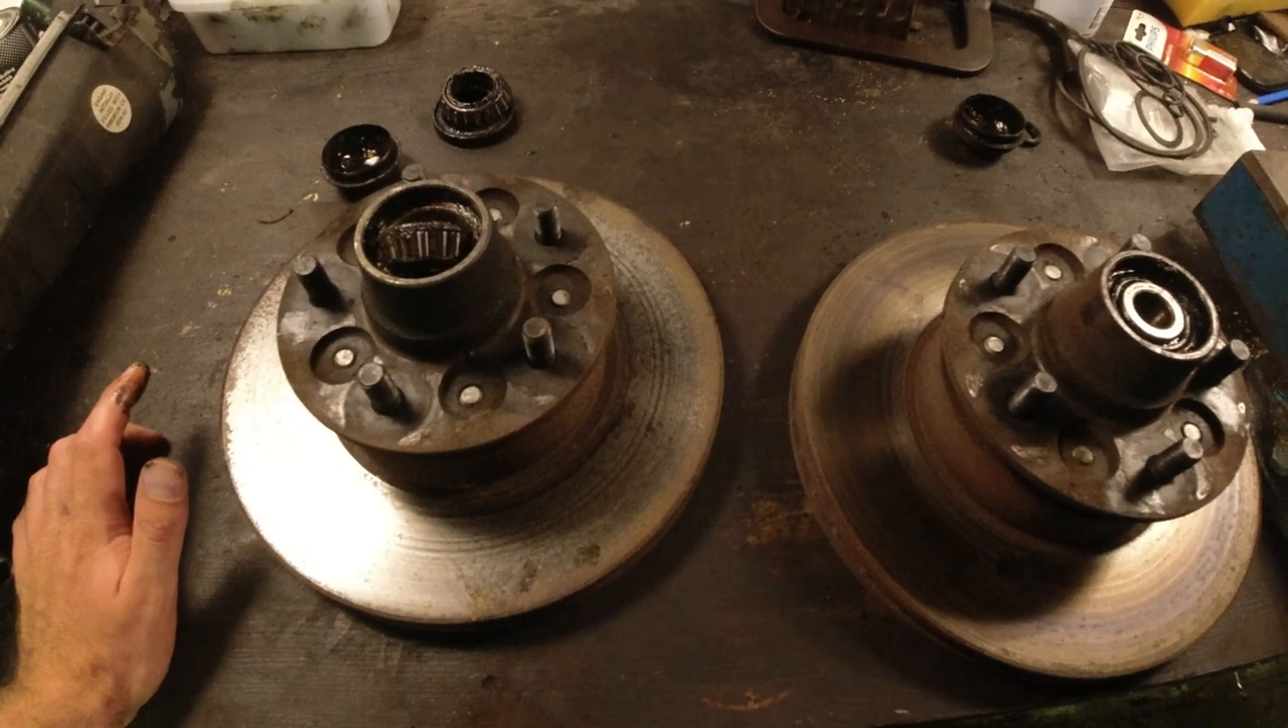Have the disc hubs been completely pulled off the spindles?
Yes.